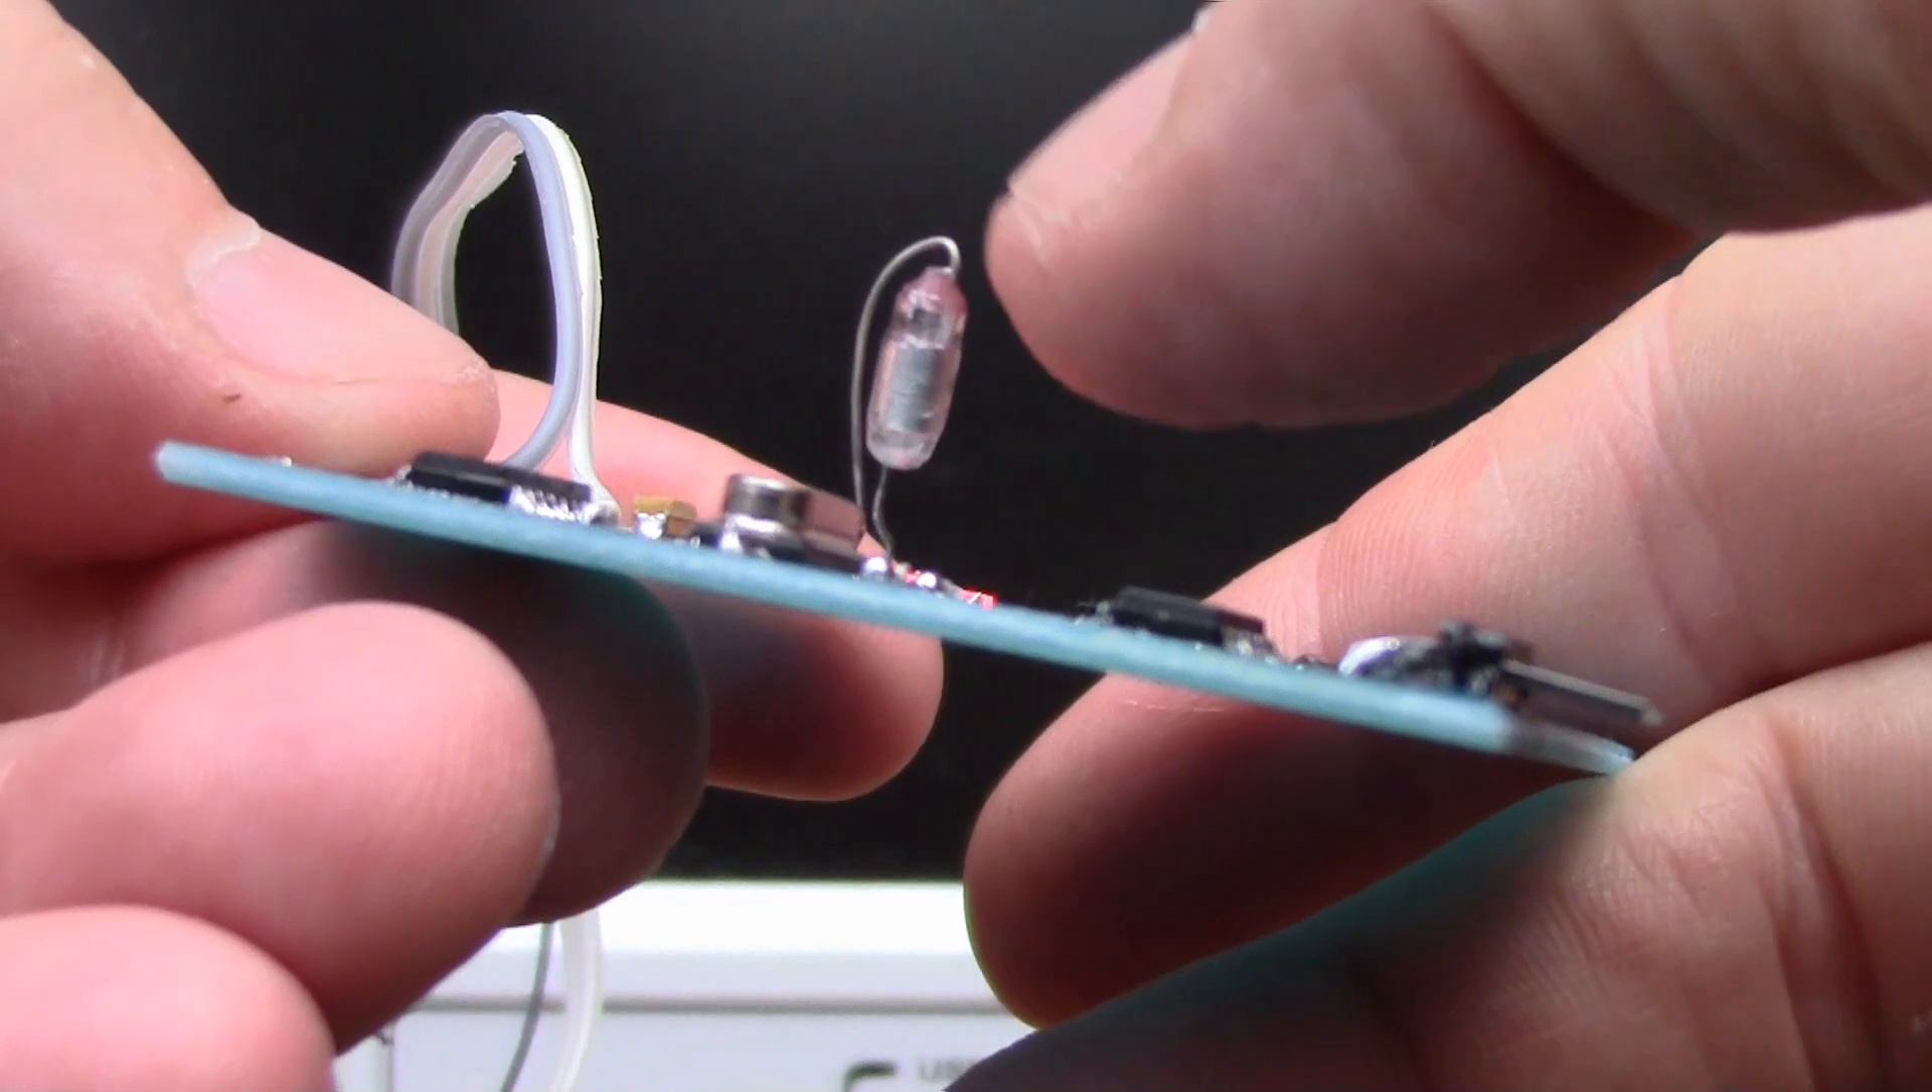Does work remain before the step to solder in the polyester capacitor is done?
No.